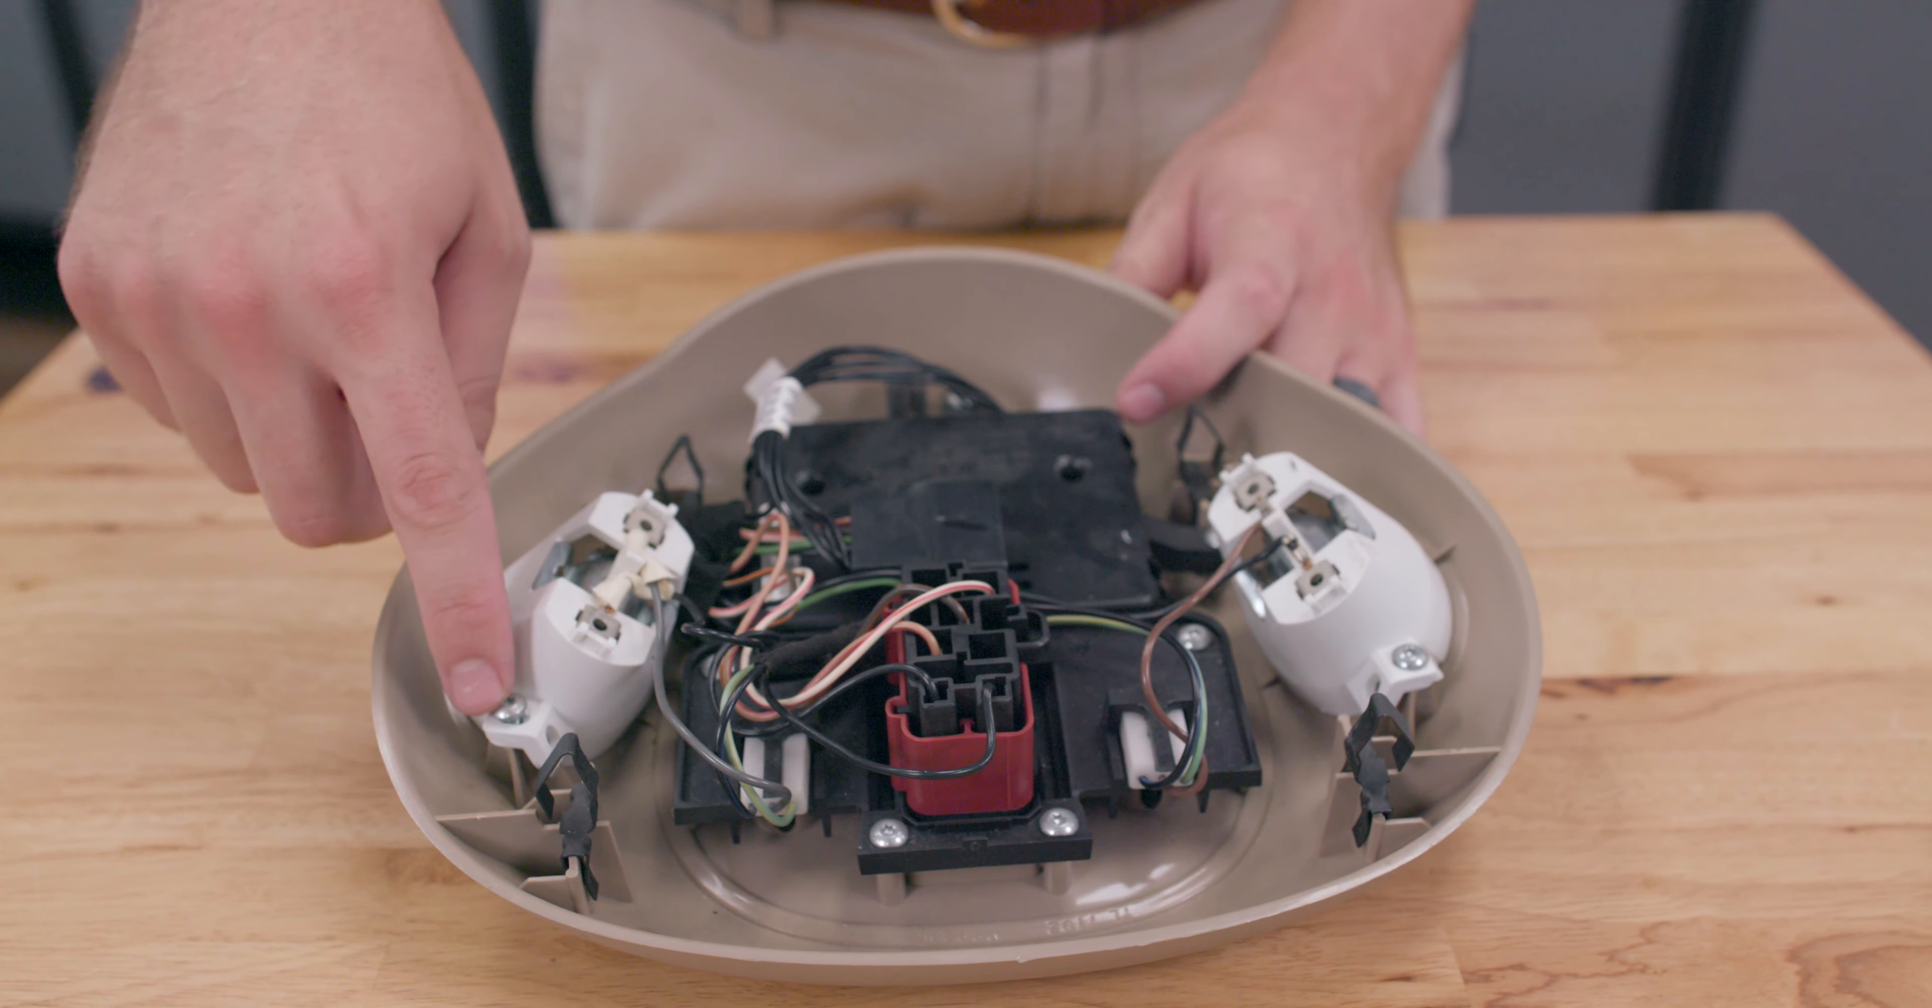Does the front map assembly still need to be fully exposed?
No.